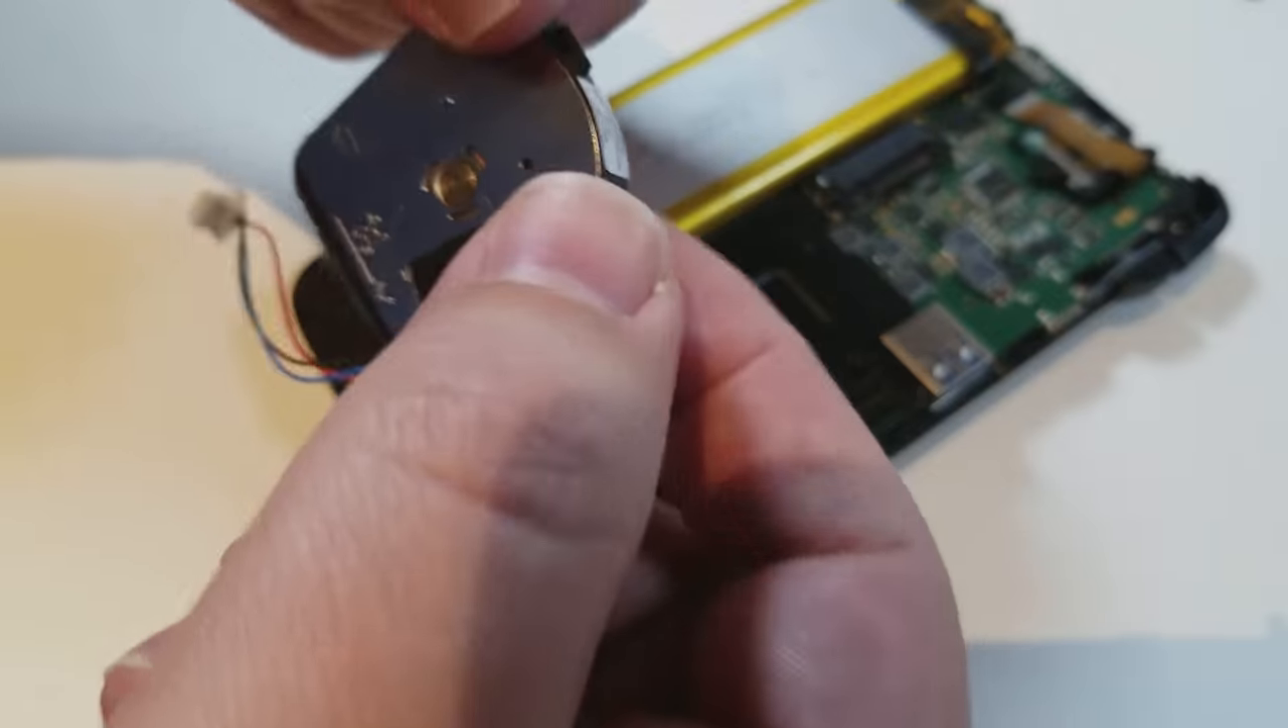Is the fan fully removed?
Yes.